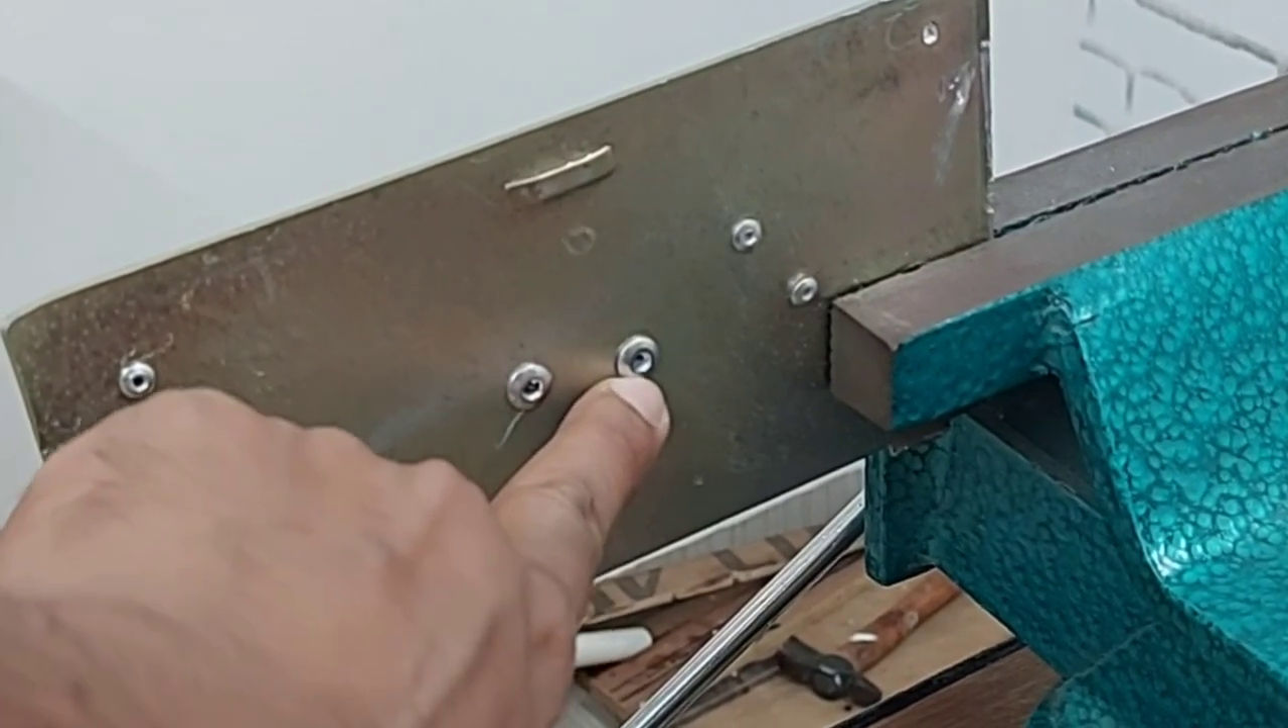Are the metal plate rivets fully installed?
Yes.